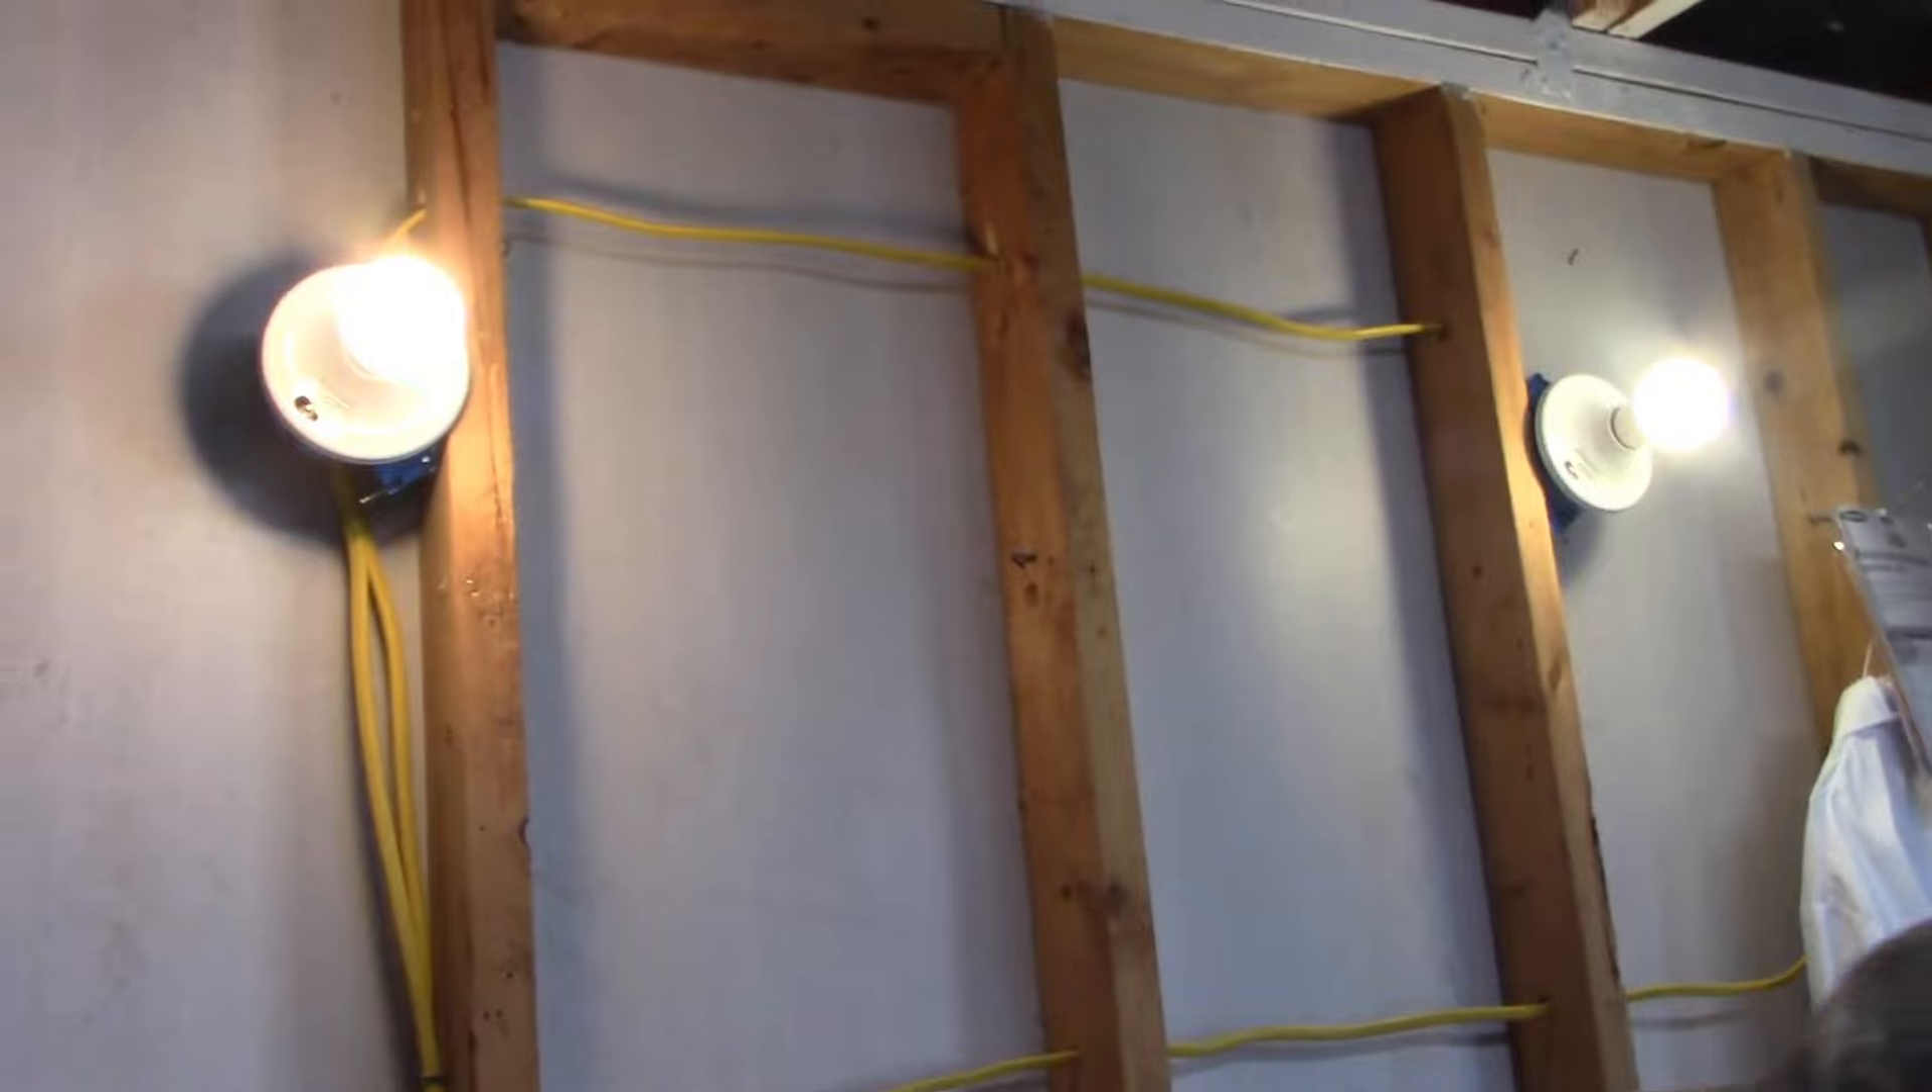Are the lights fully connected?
Yes.